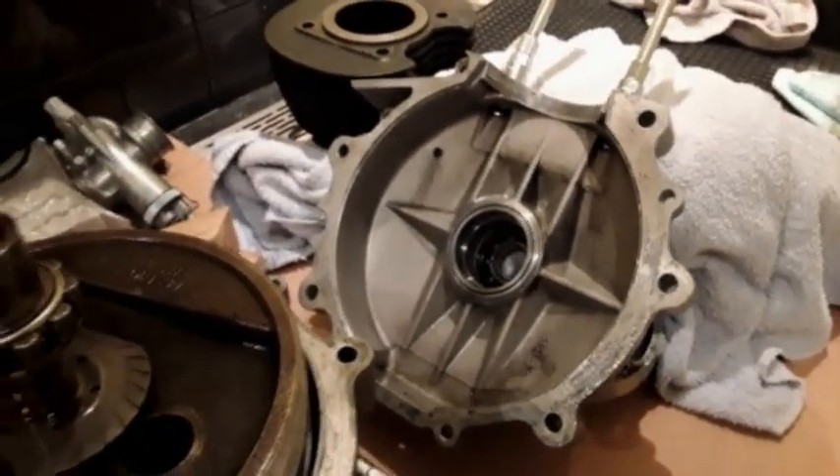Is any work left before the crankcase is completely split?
No.